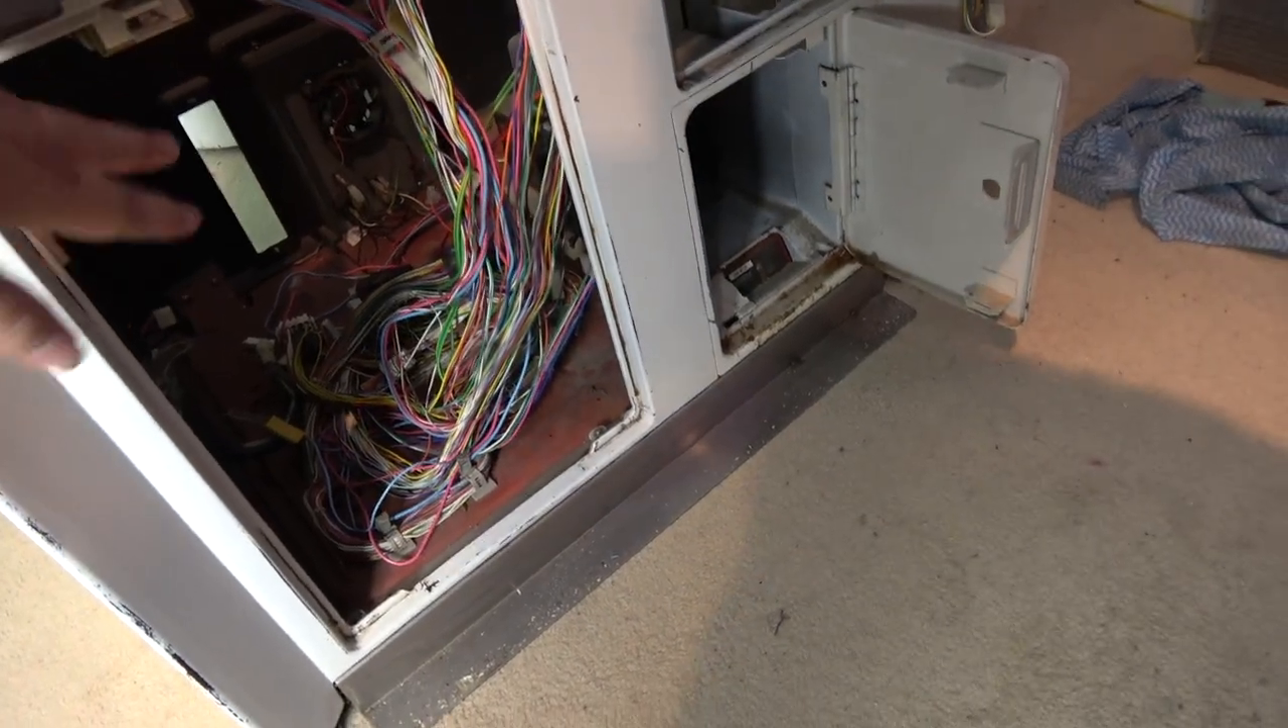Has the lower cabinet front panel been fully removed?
Yes.